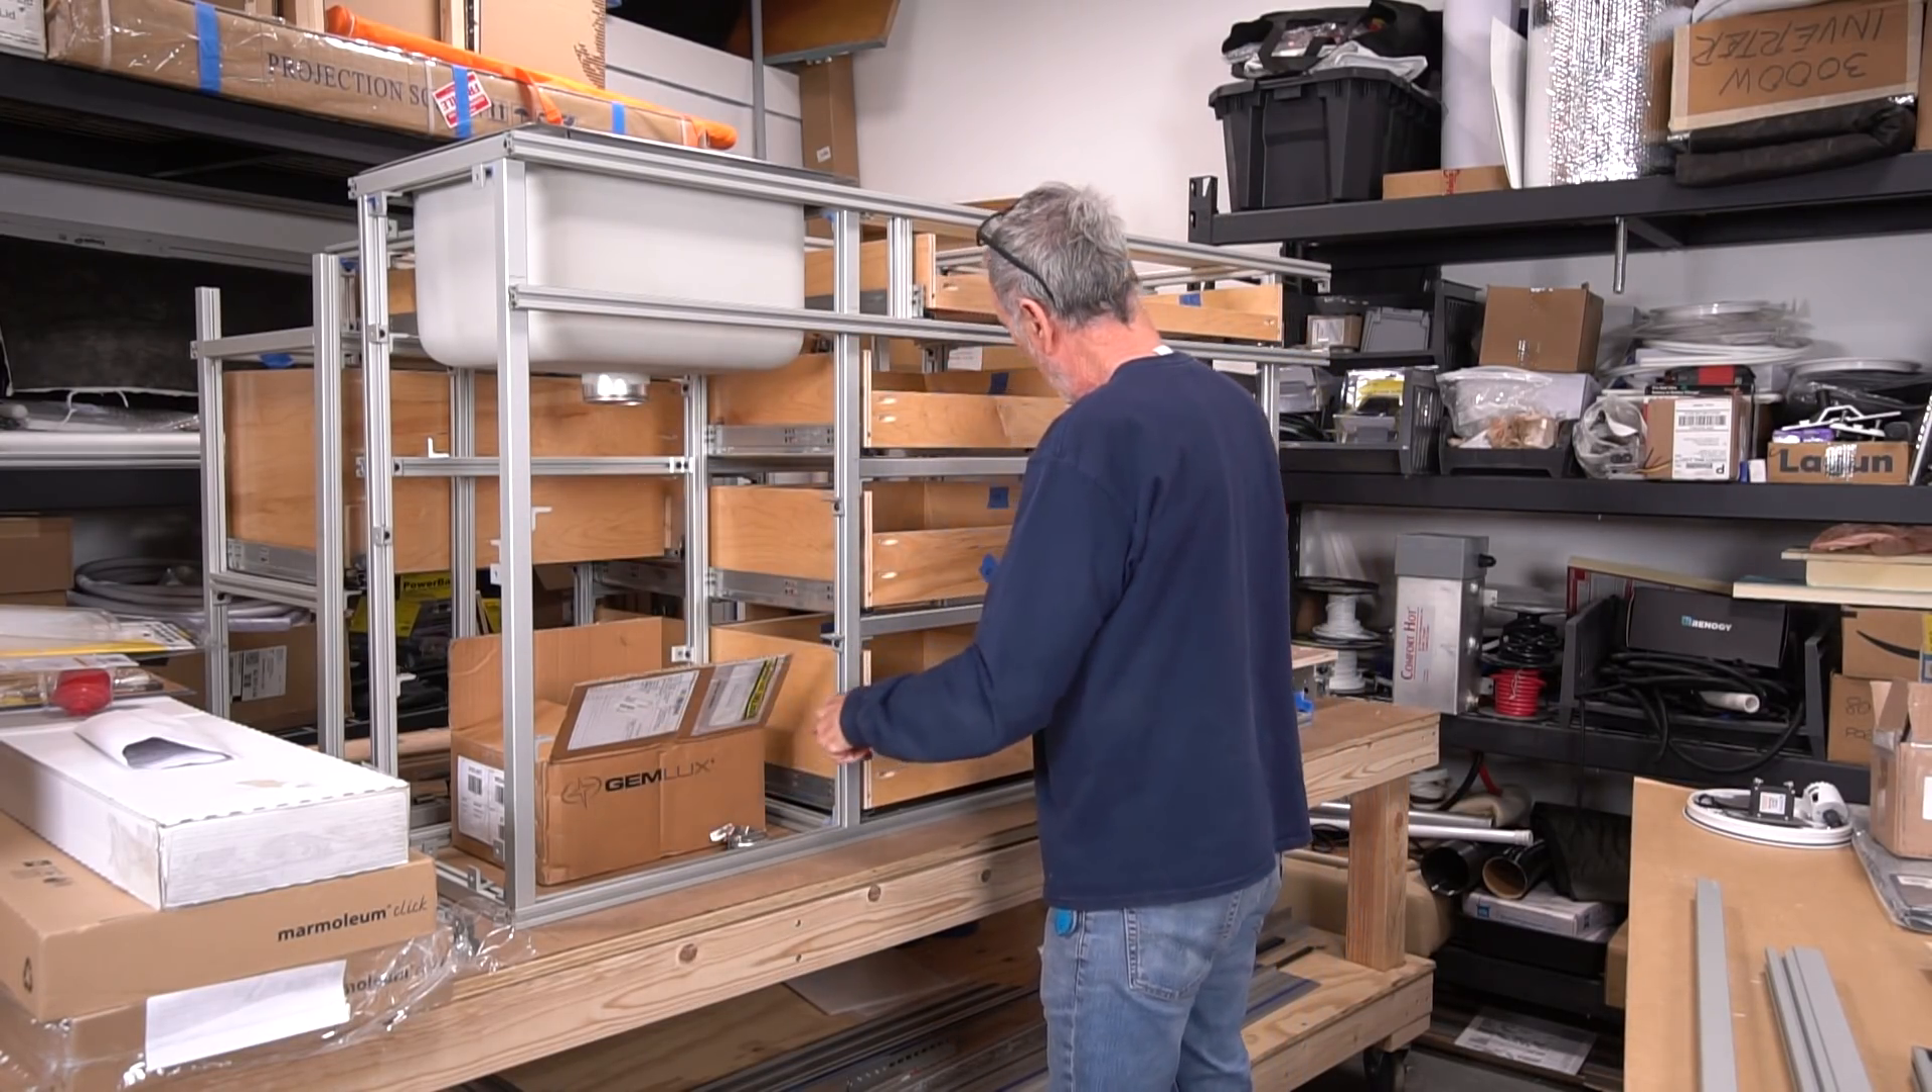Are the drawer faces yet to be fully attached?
Yes.